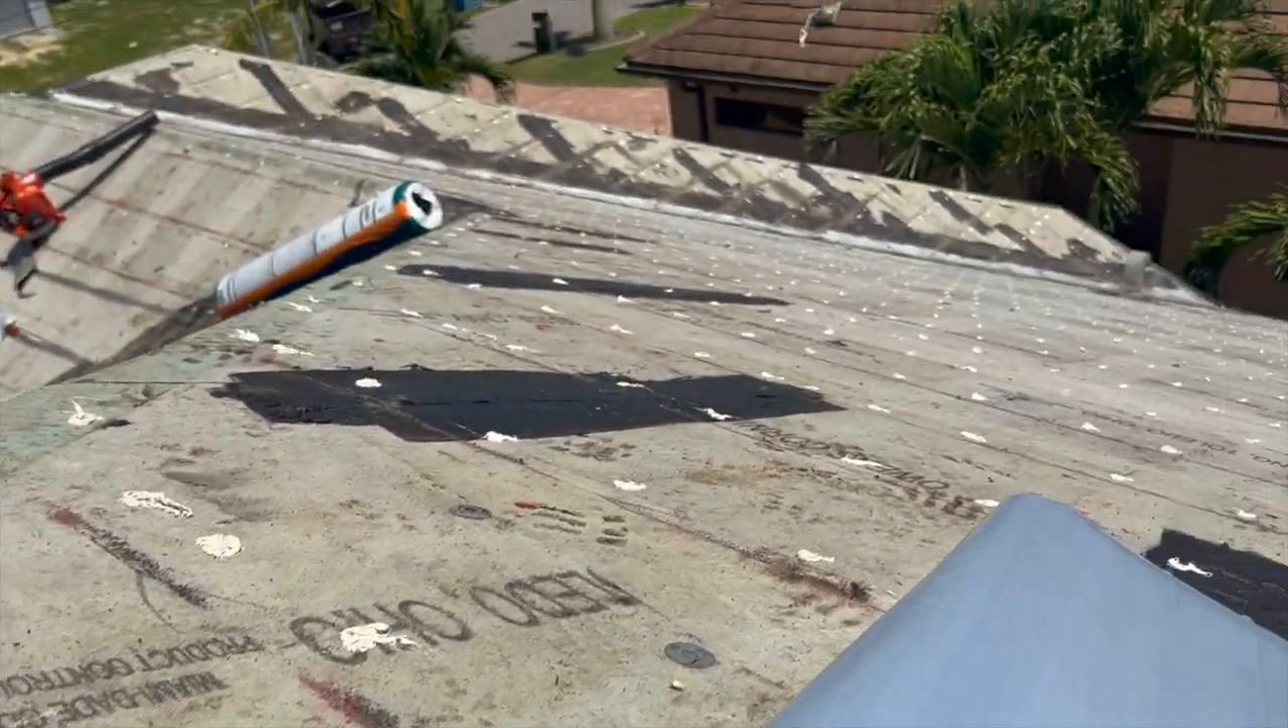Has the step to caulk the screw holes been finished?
Yes.